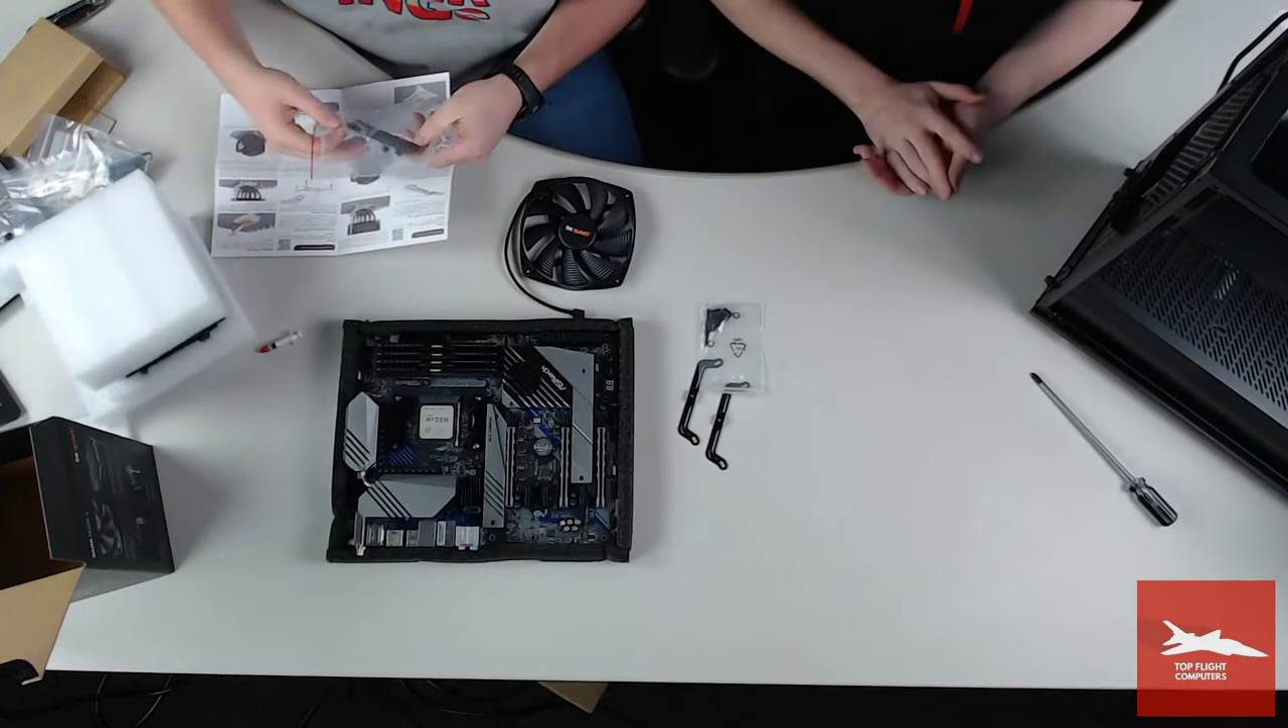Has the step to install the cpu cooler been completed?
No.